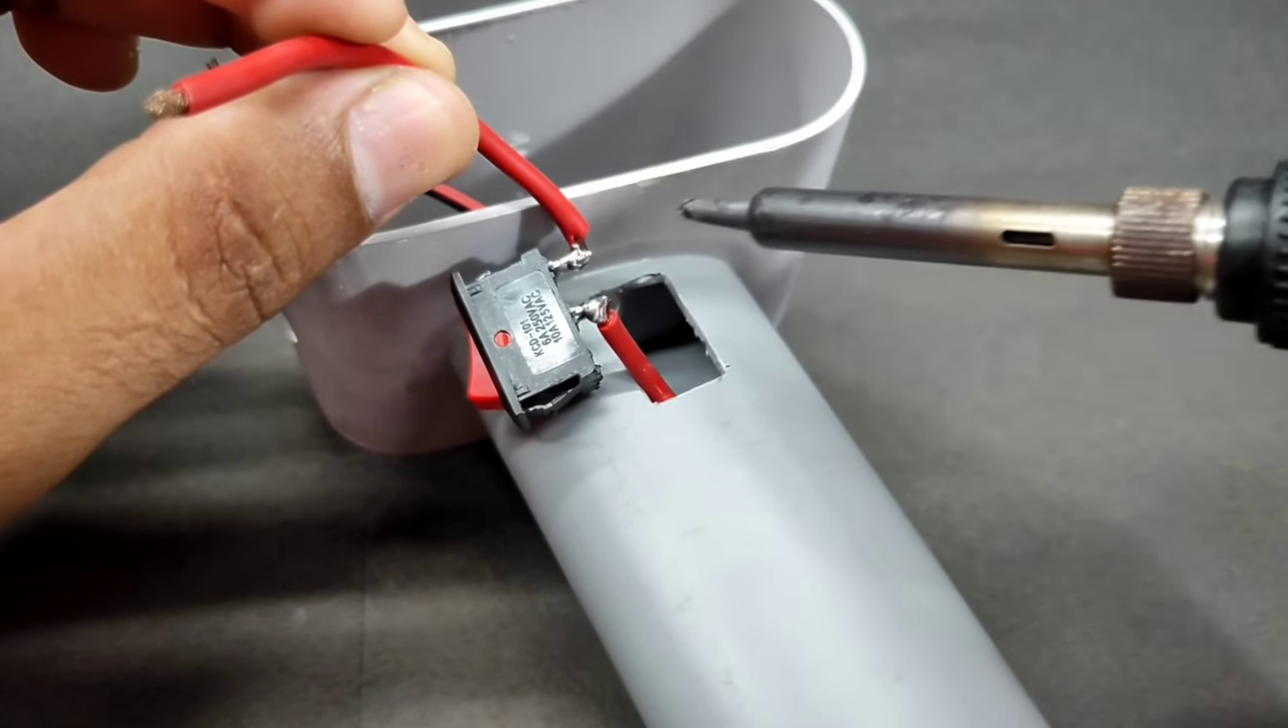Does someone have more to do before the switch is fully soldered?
No.